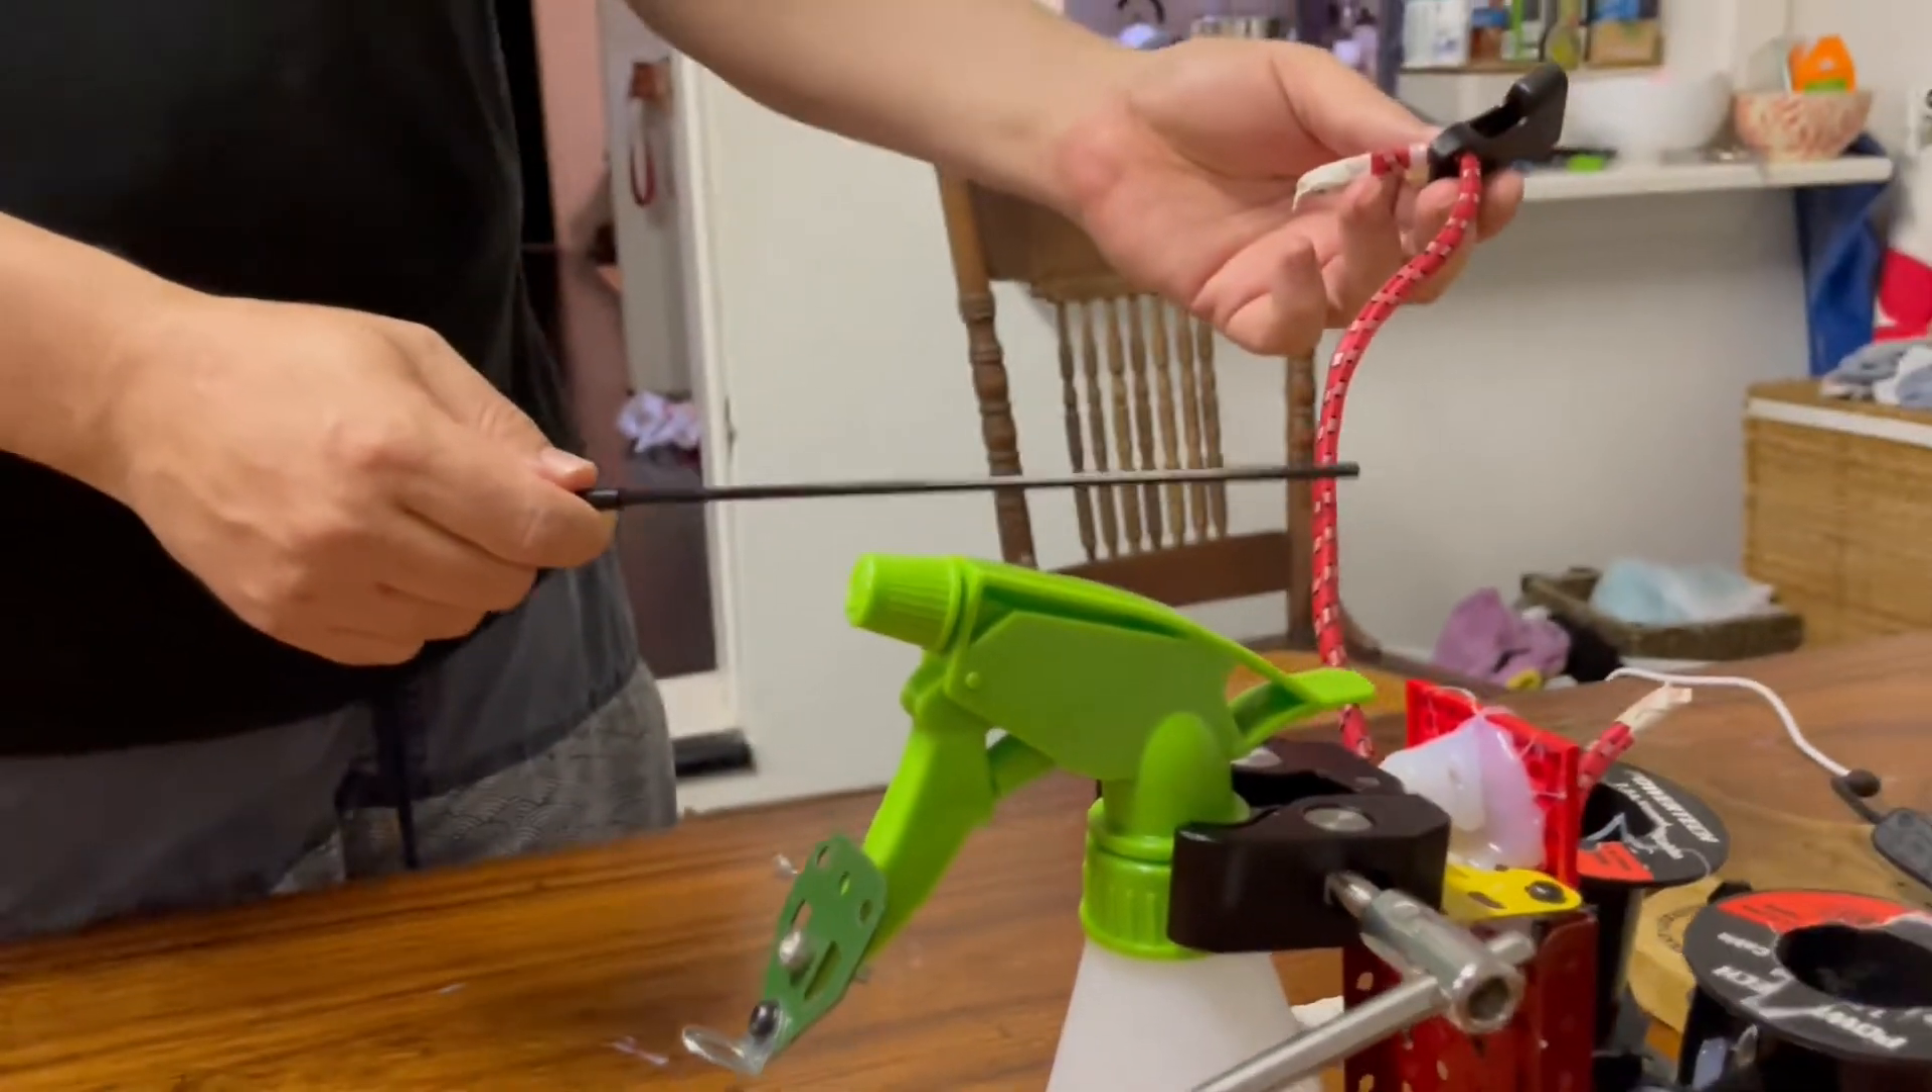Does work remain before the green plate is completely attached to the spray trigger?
No.